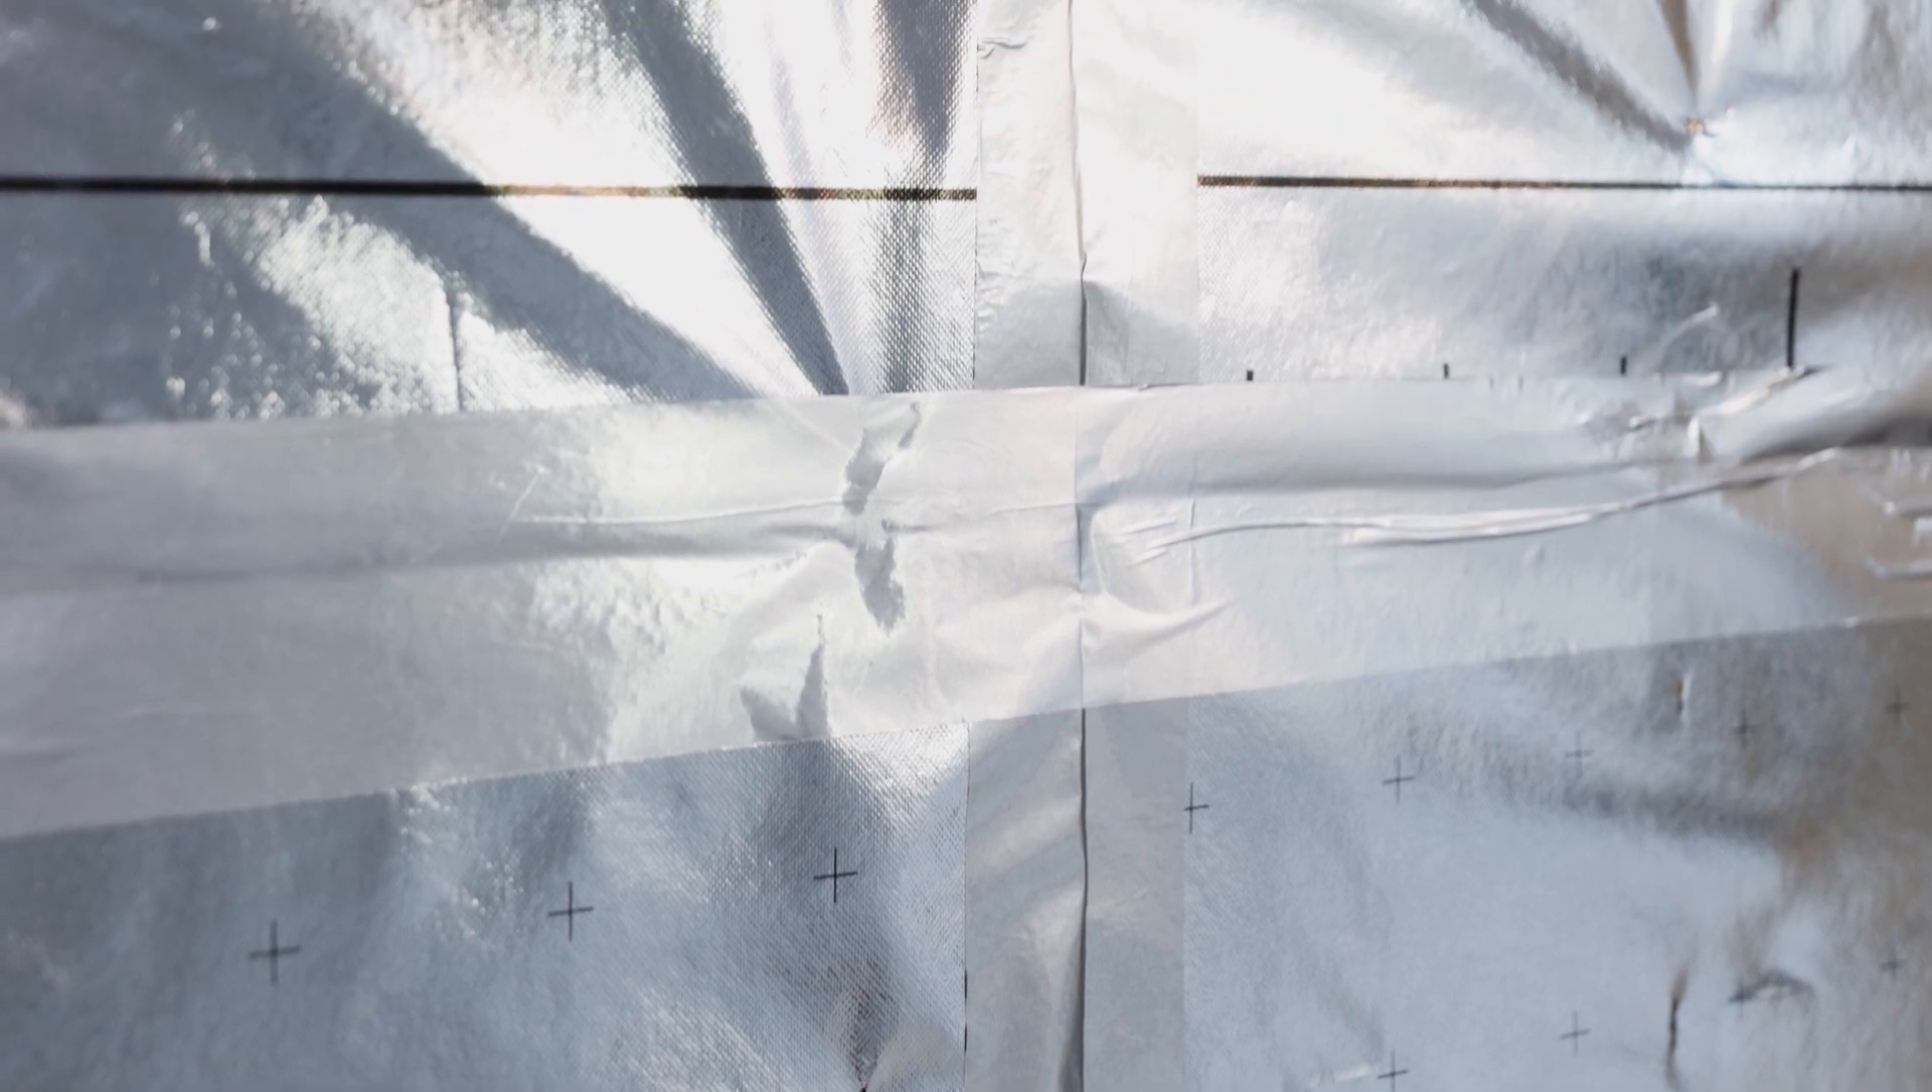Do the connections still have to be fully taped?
No.